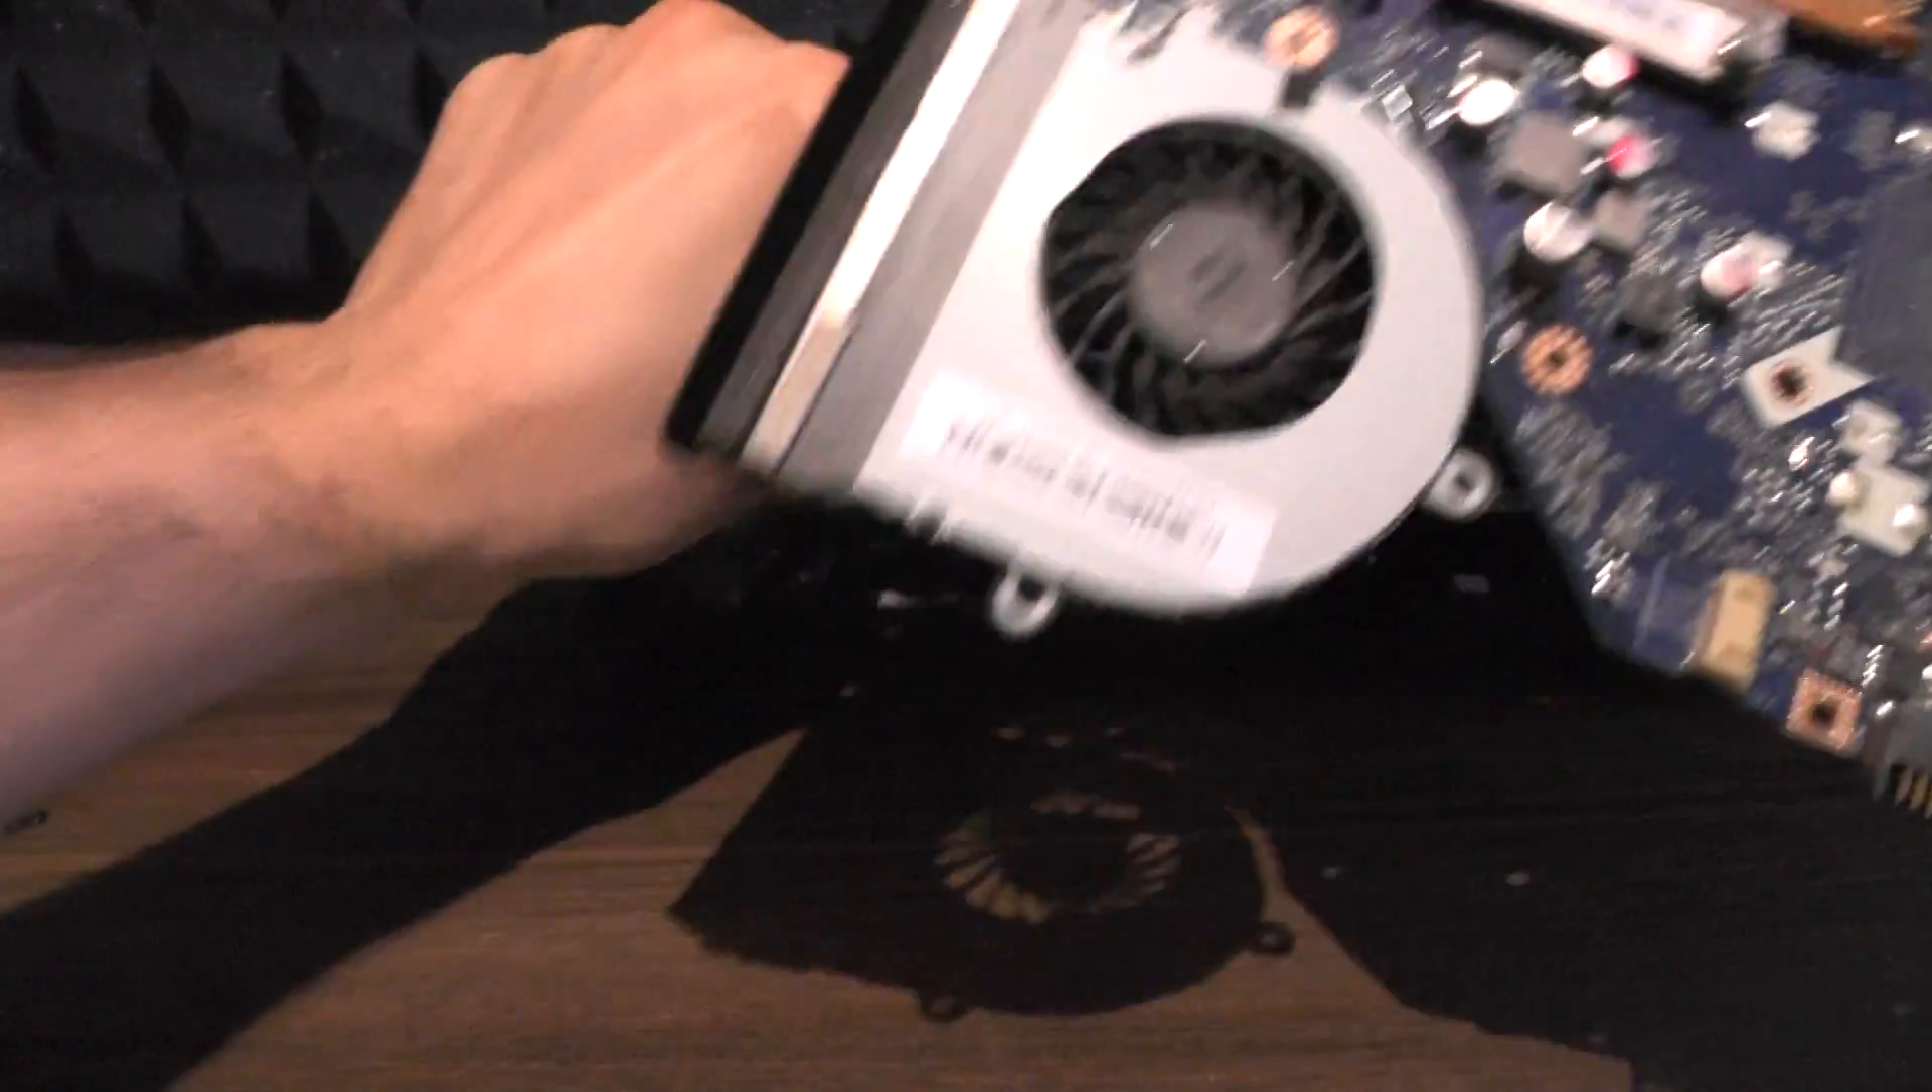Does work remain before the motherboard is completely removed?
No.